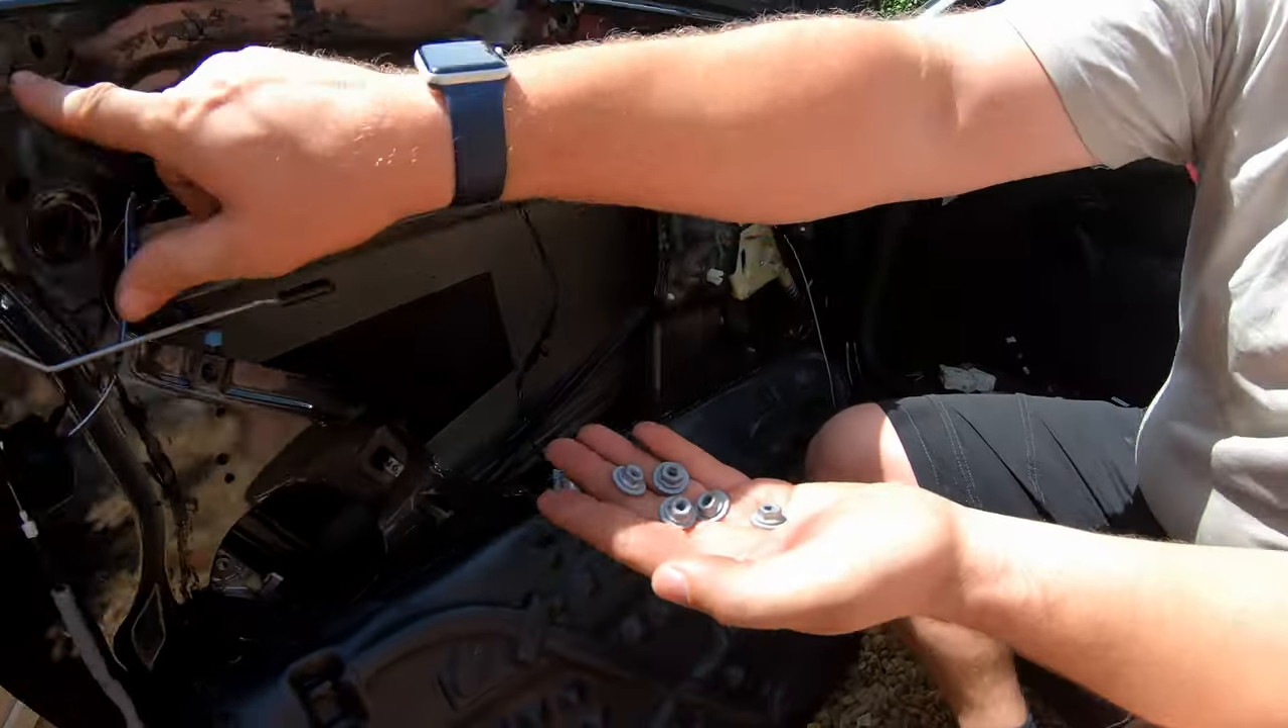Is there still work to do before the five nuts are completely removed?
No.